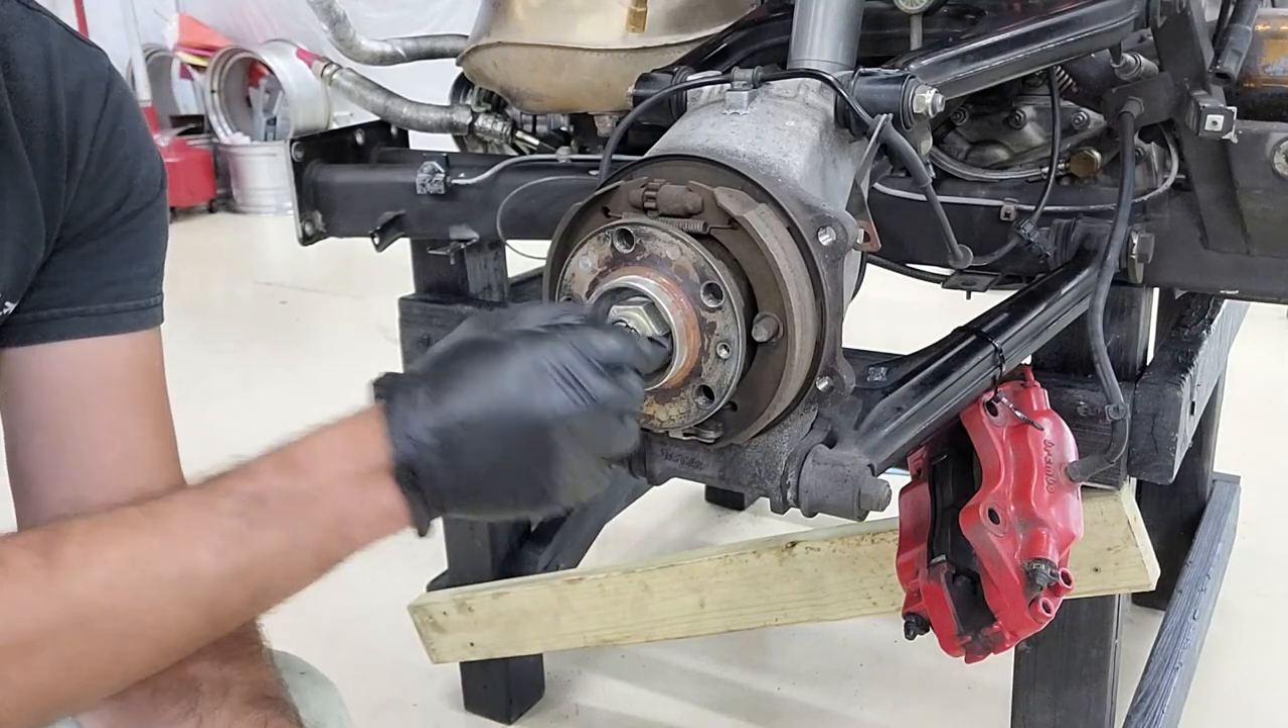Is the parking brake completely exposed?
Yes.